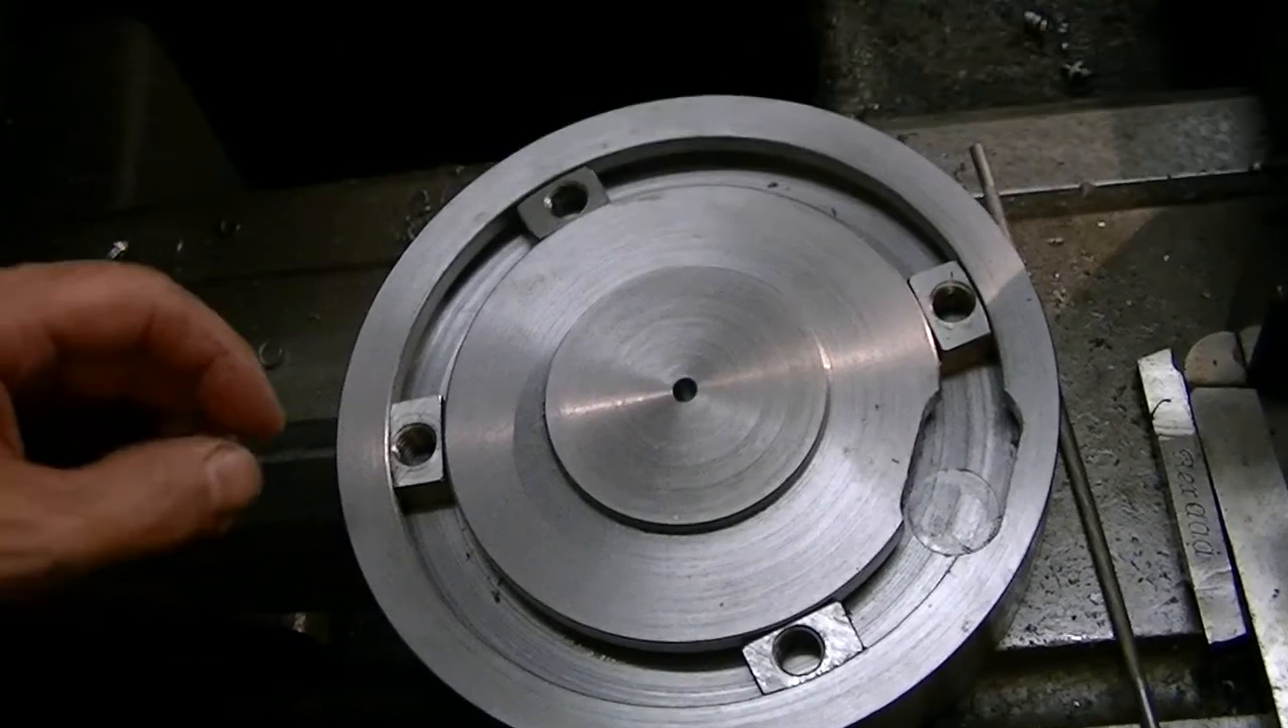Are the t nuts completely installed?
Yes.